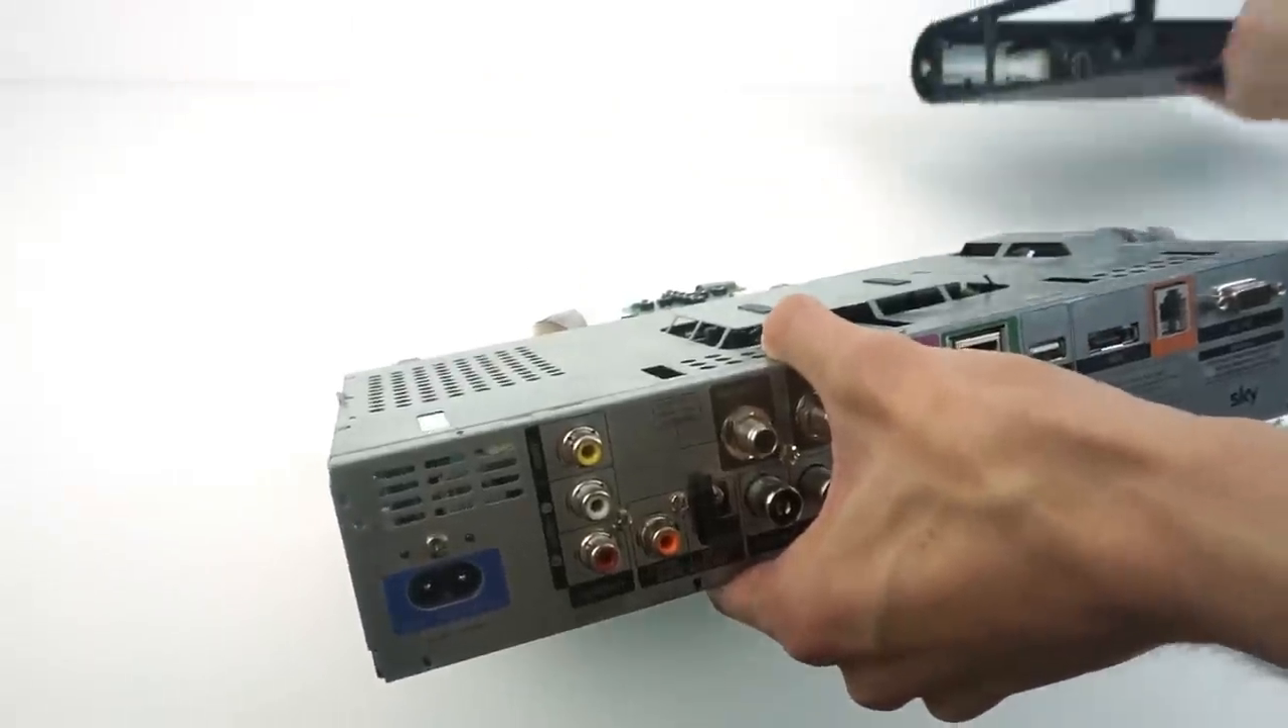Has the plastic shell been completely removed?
Yes.